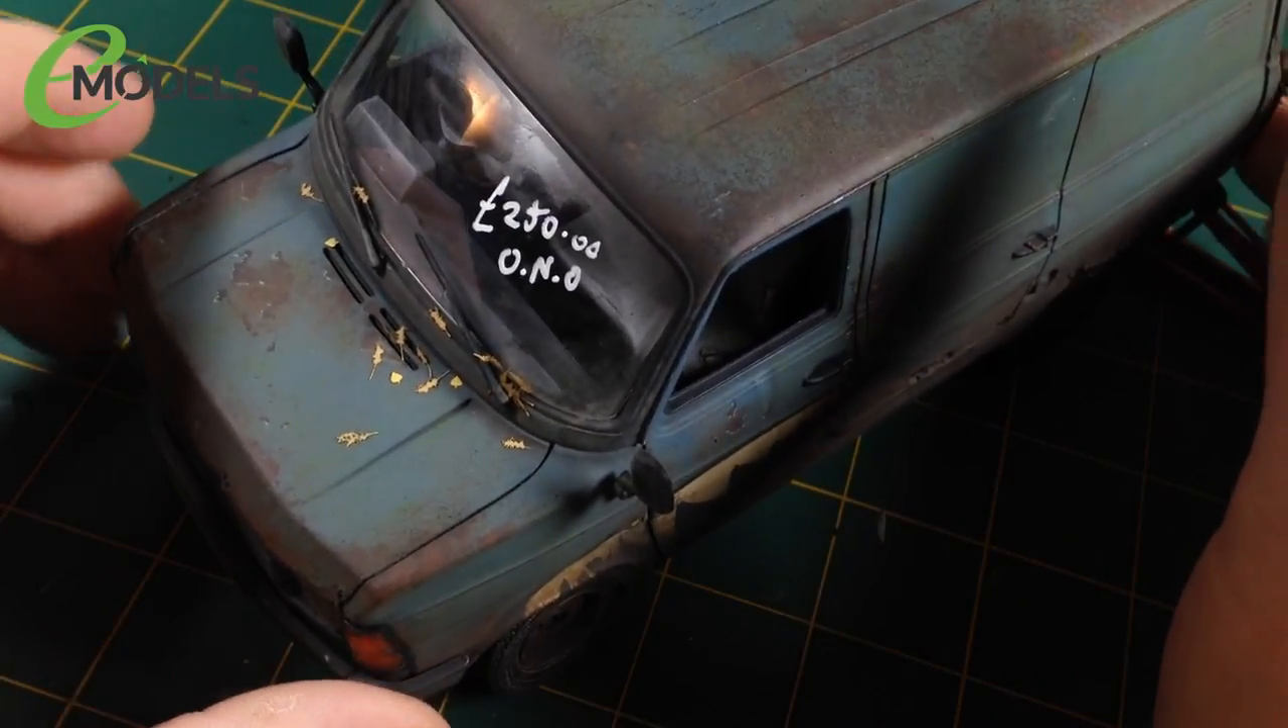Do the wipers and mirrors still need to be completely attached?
No.